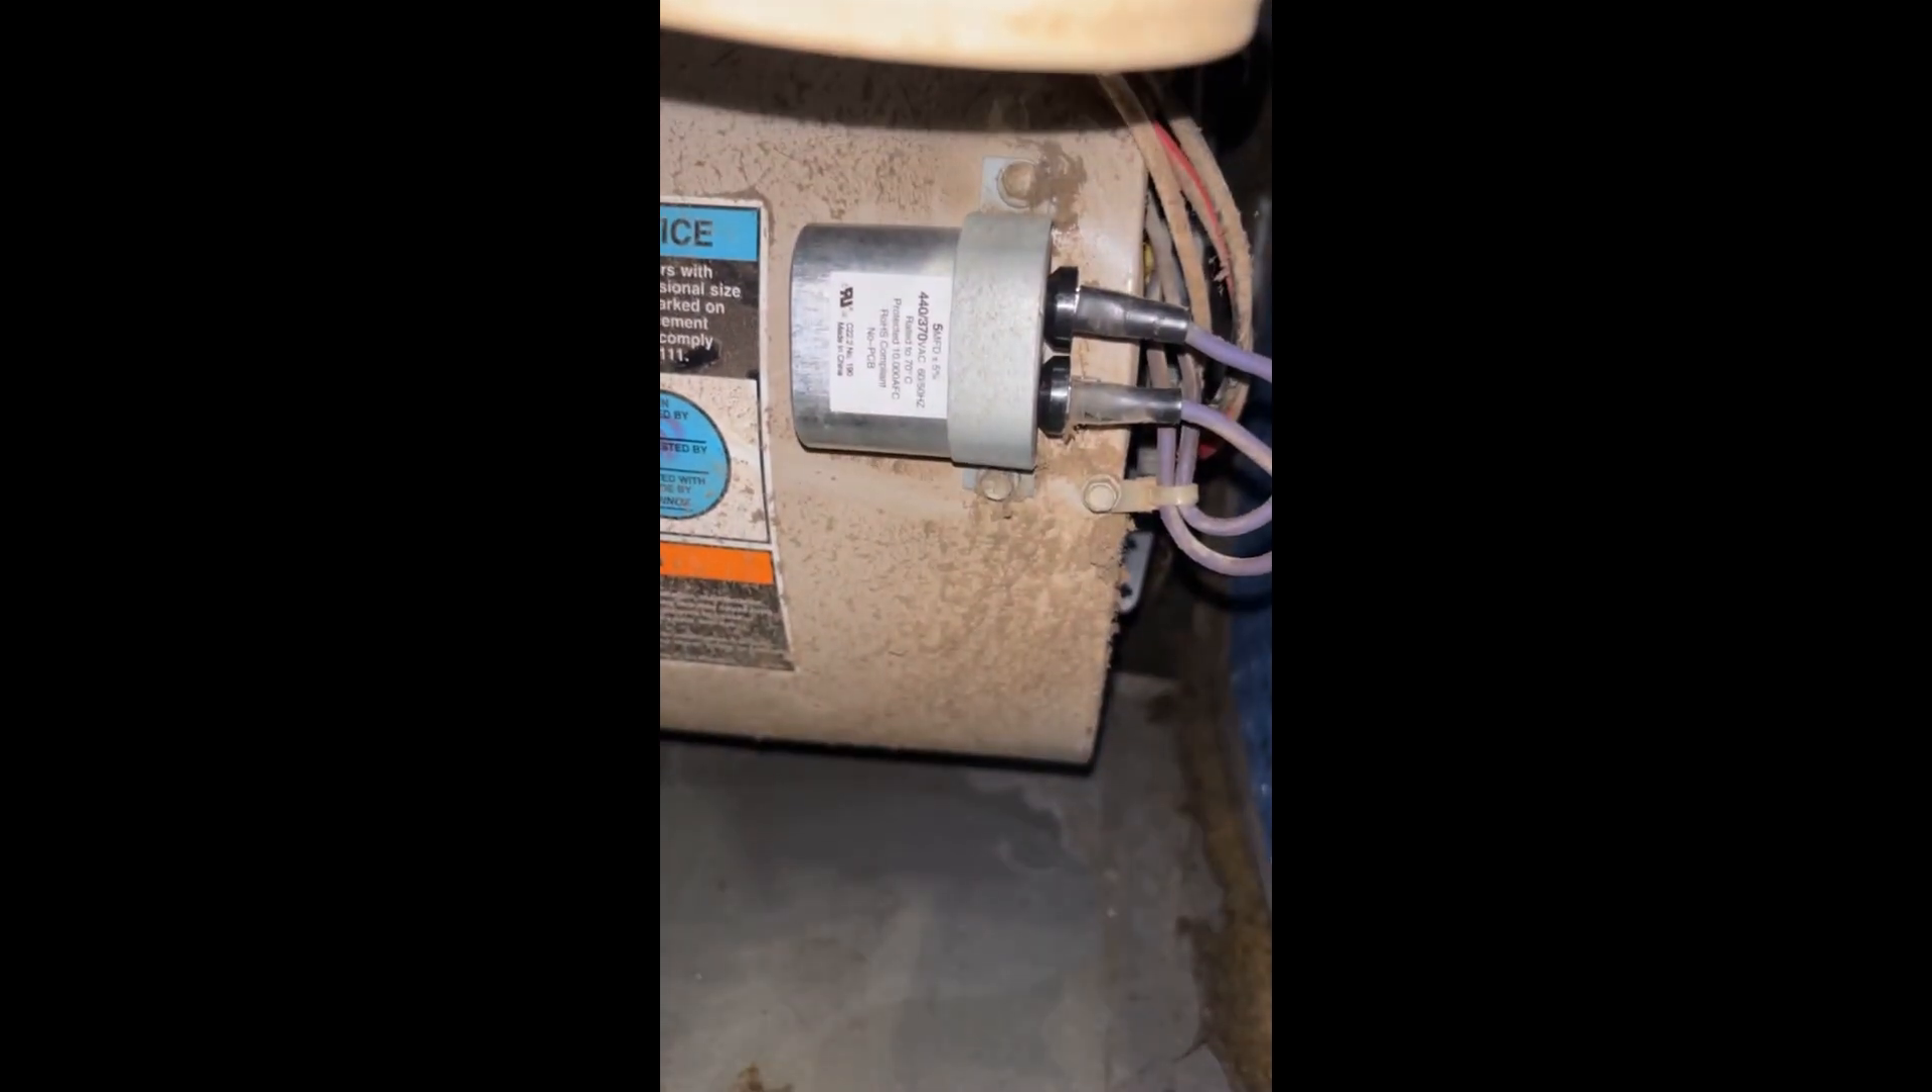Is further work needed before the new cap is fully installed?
No.